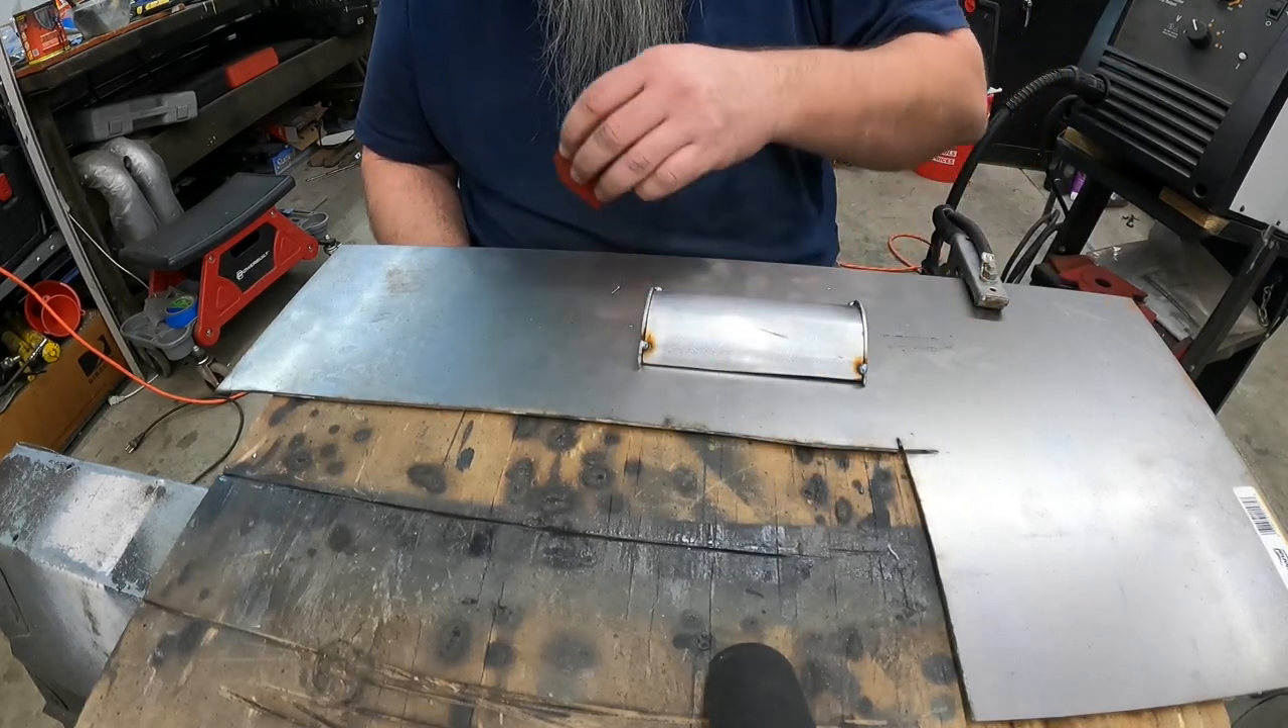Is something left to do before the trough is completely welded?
Yes.